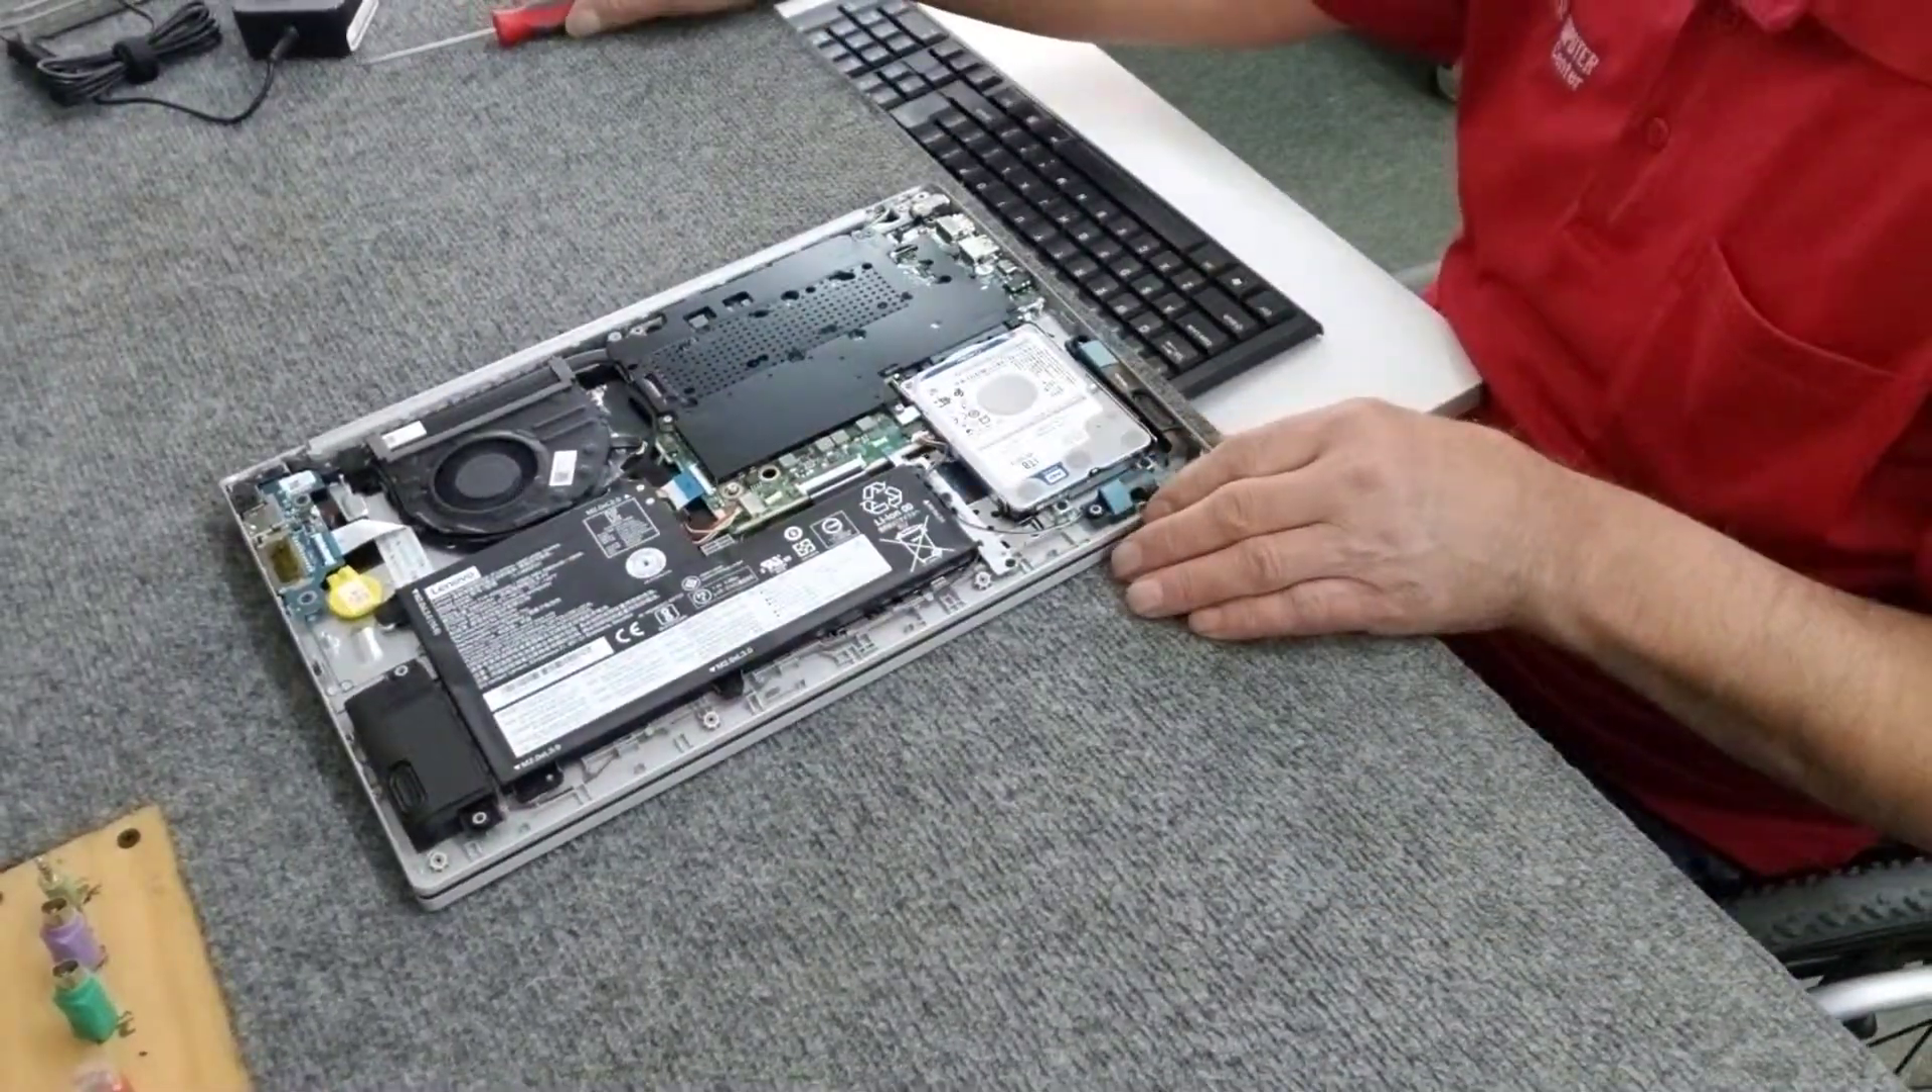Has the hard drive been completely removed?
No.